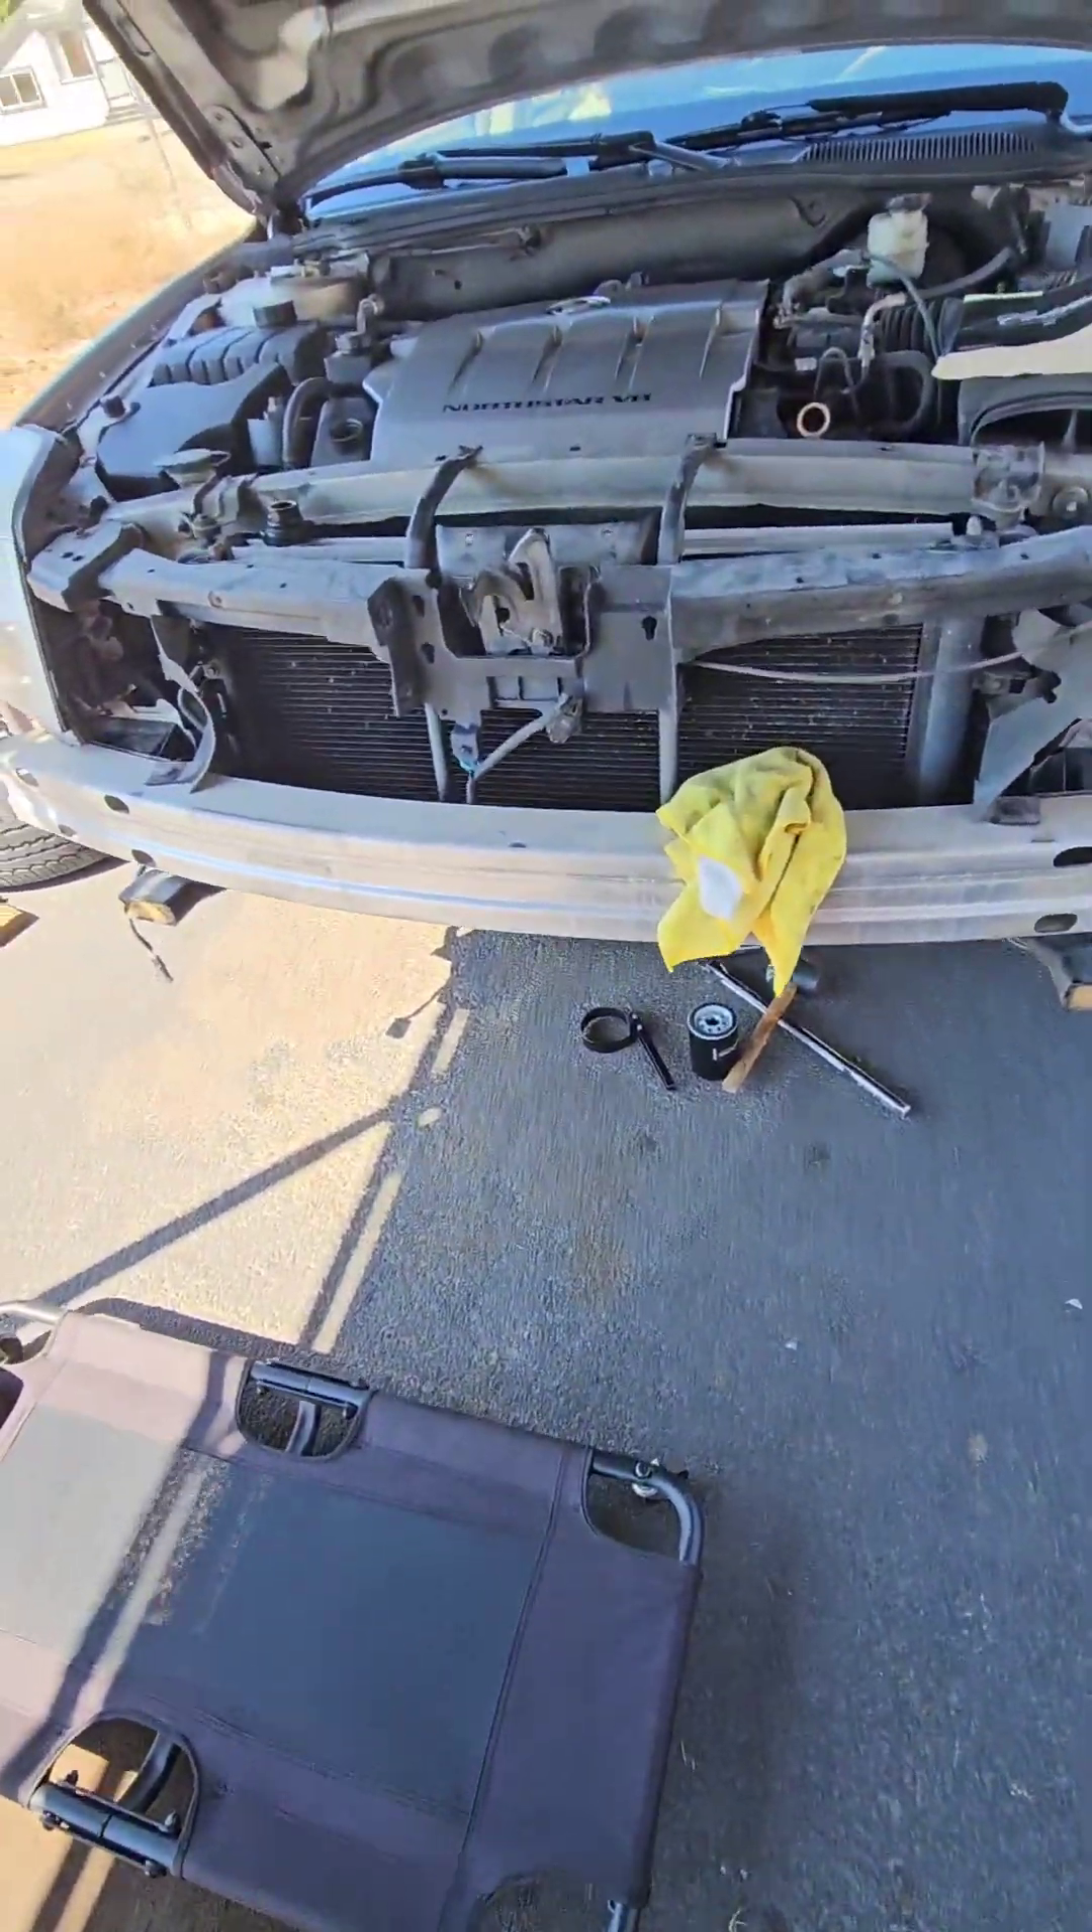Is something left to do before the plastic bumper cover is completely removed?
No.